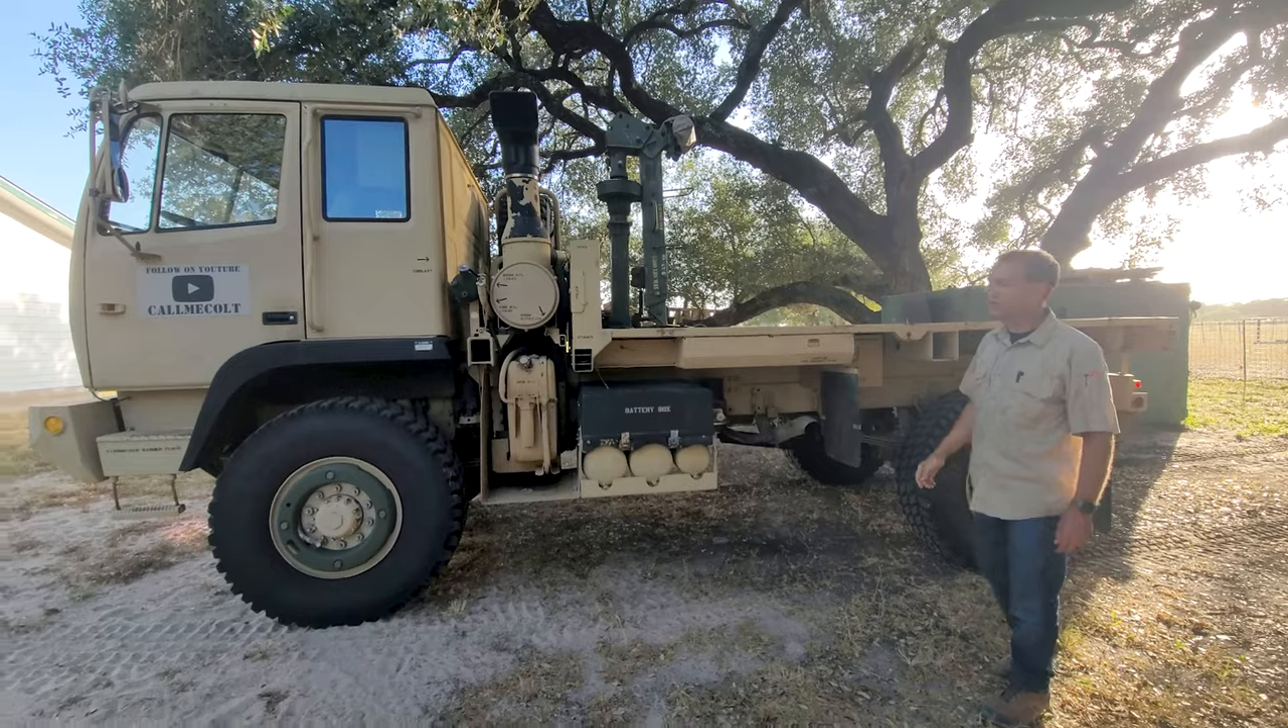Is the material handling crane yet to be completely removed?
Yes.